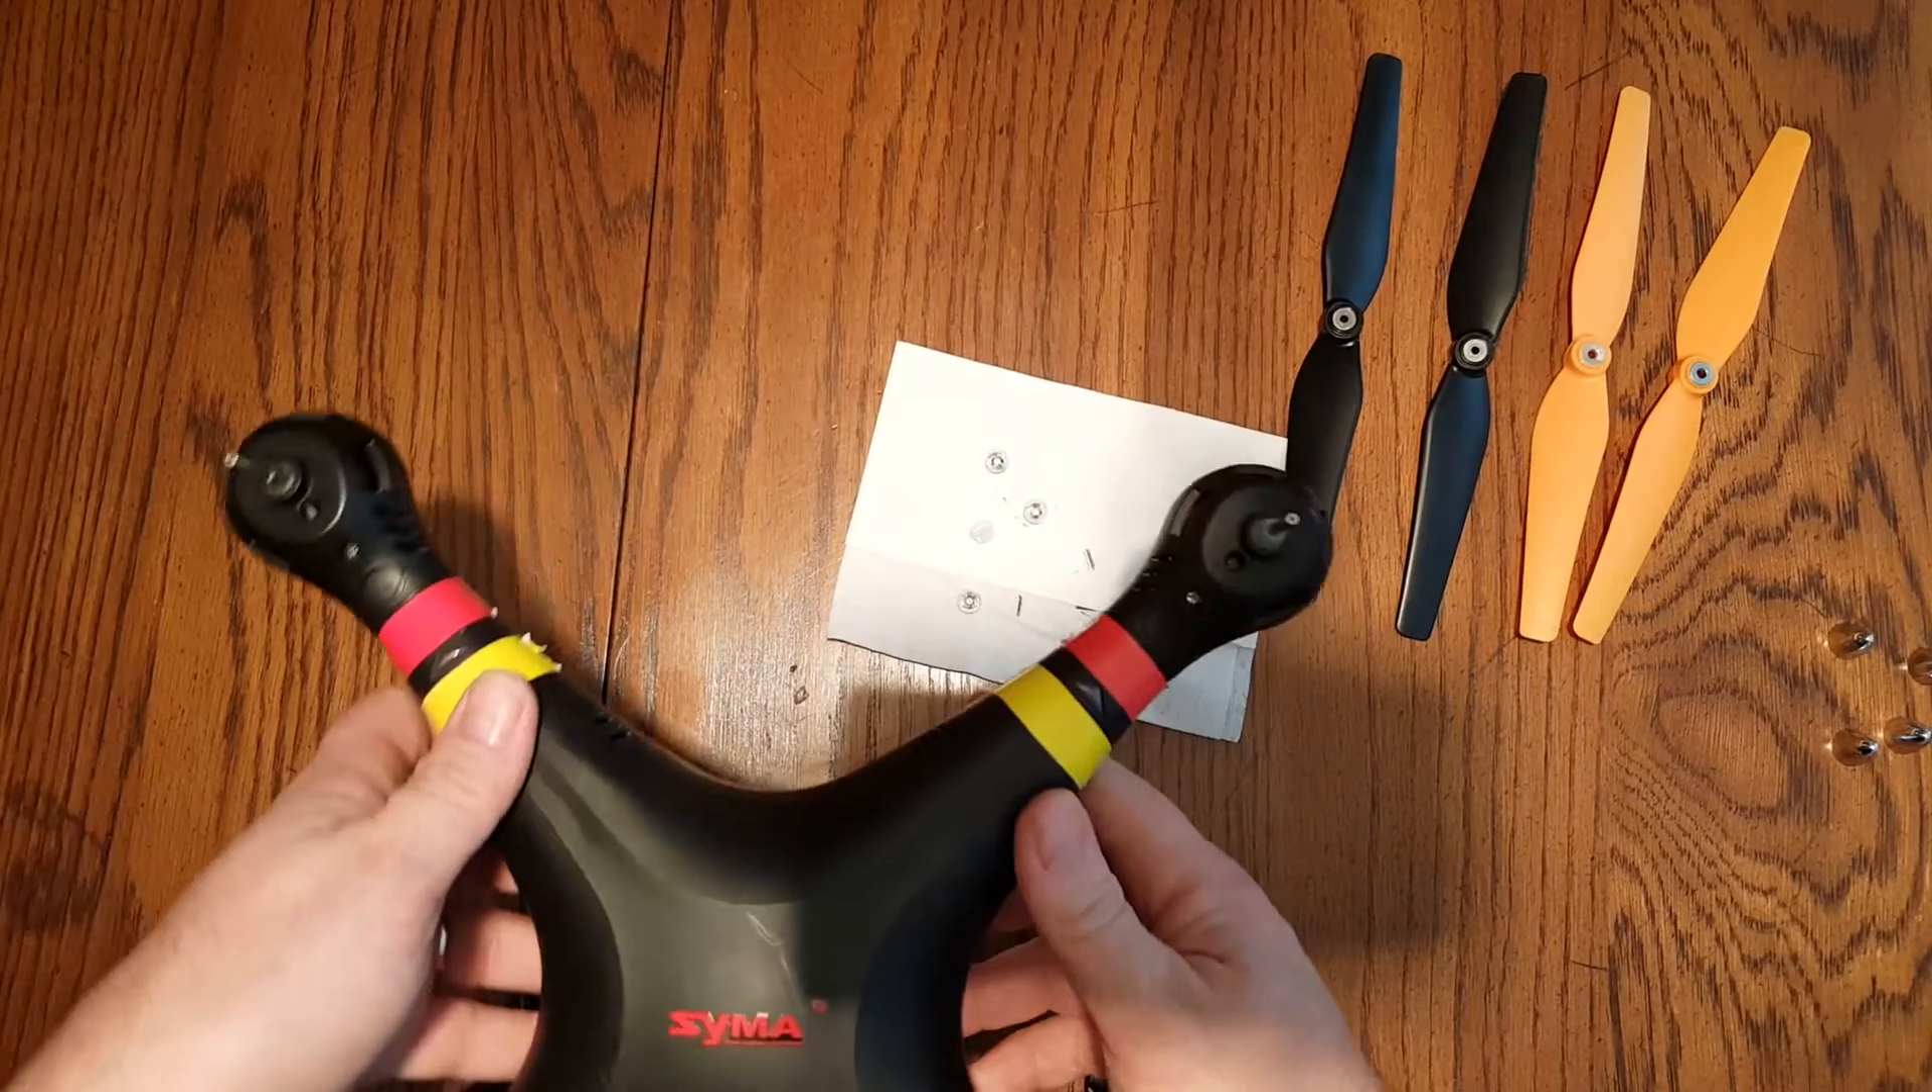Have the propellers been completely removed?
Yes.